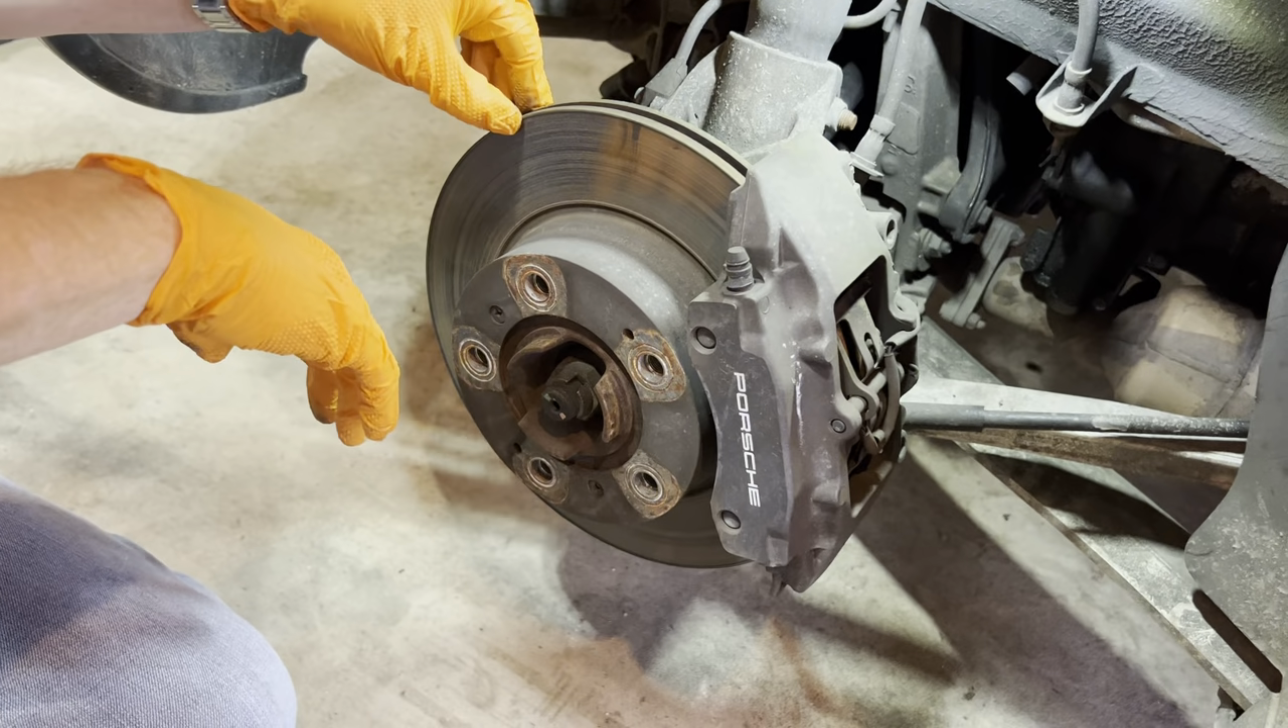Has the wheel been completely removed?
Yes.